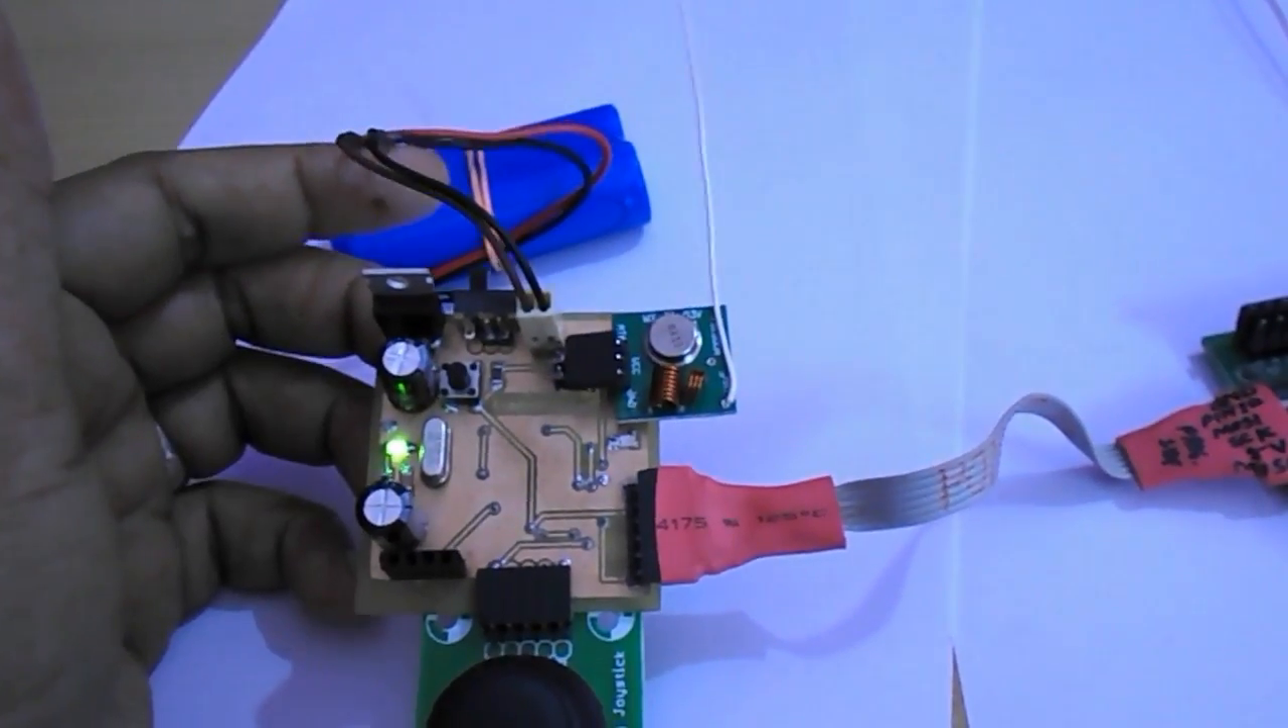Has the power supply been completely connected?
Yes.